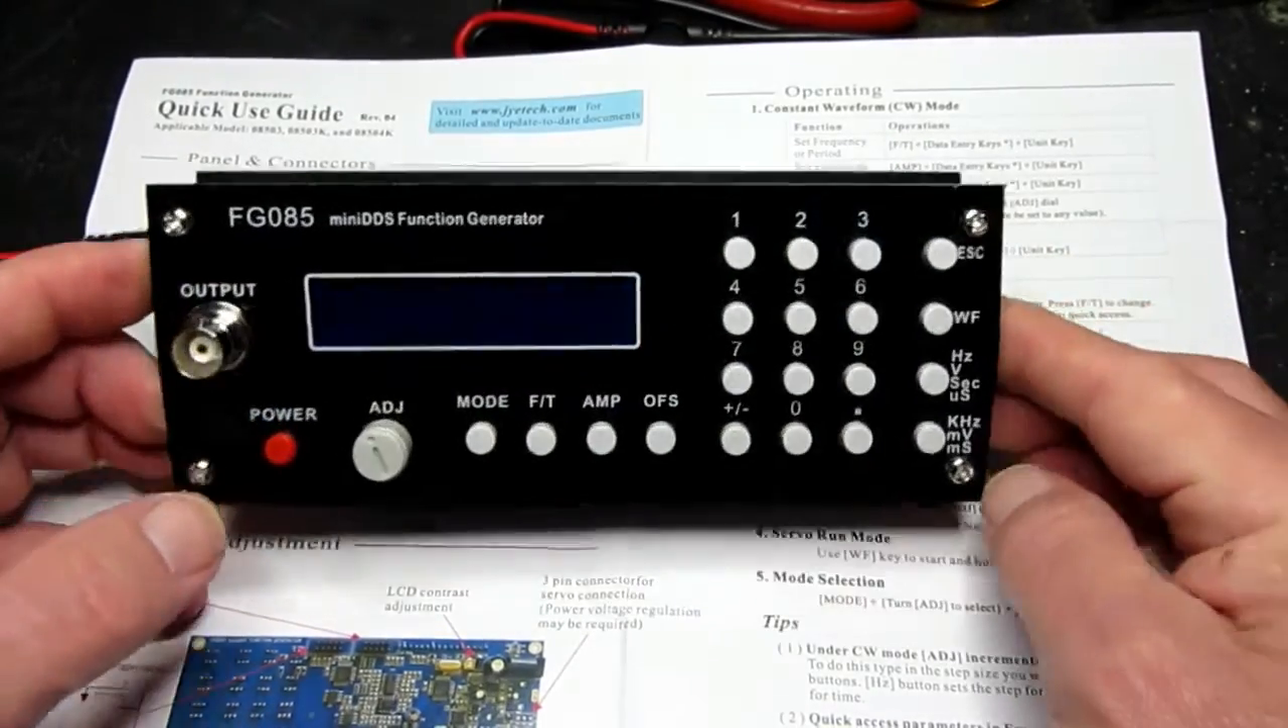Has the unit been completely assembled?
Yes.